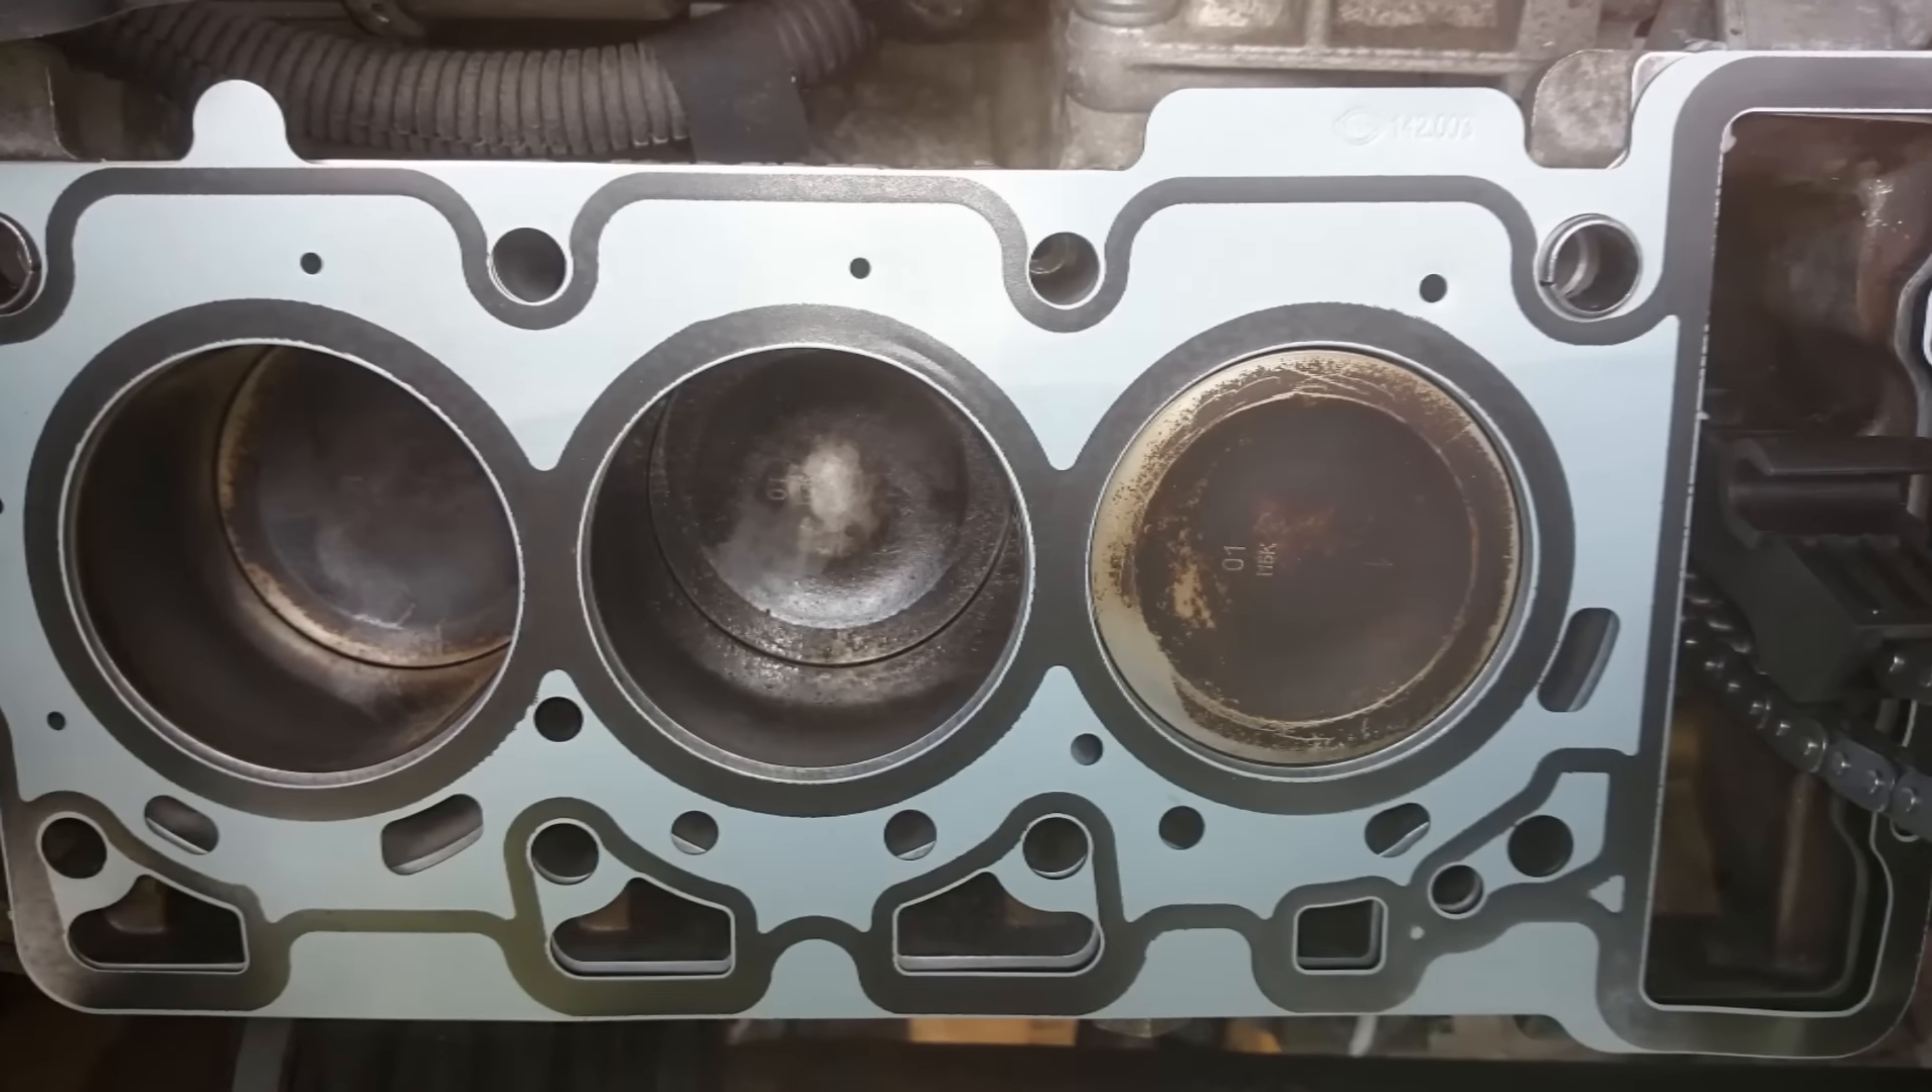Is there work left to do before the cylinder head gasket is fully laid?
No.